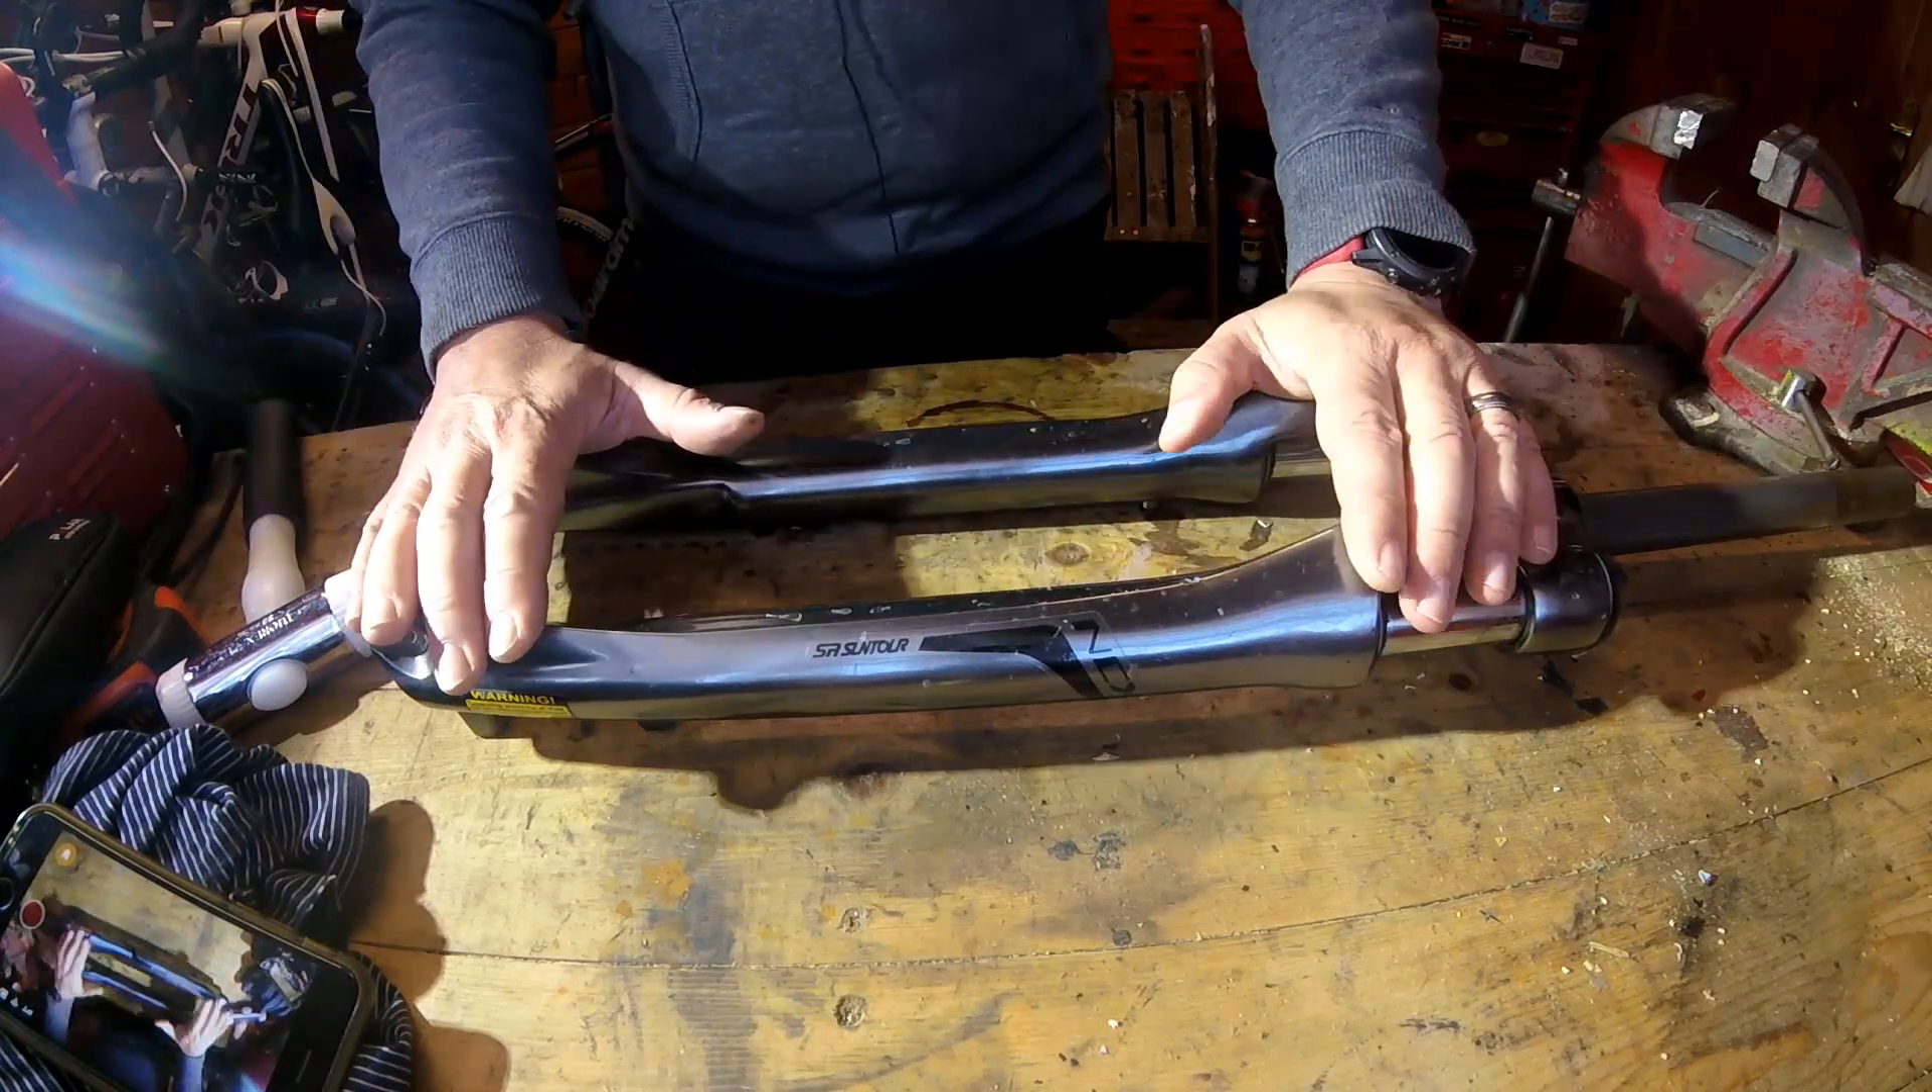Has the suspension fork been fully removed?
Yes.